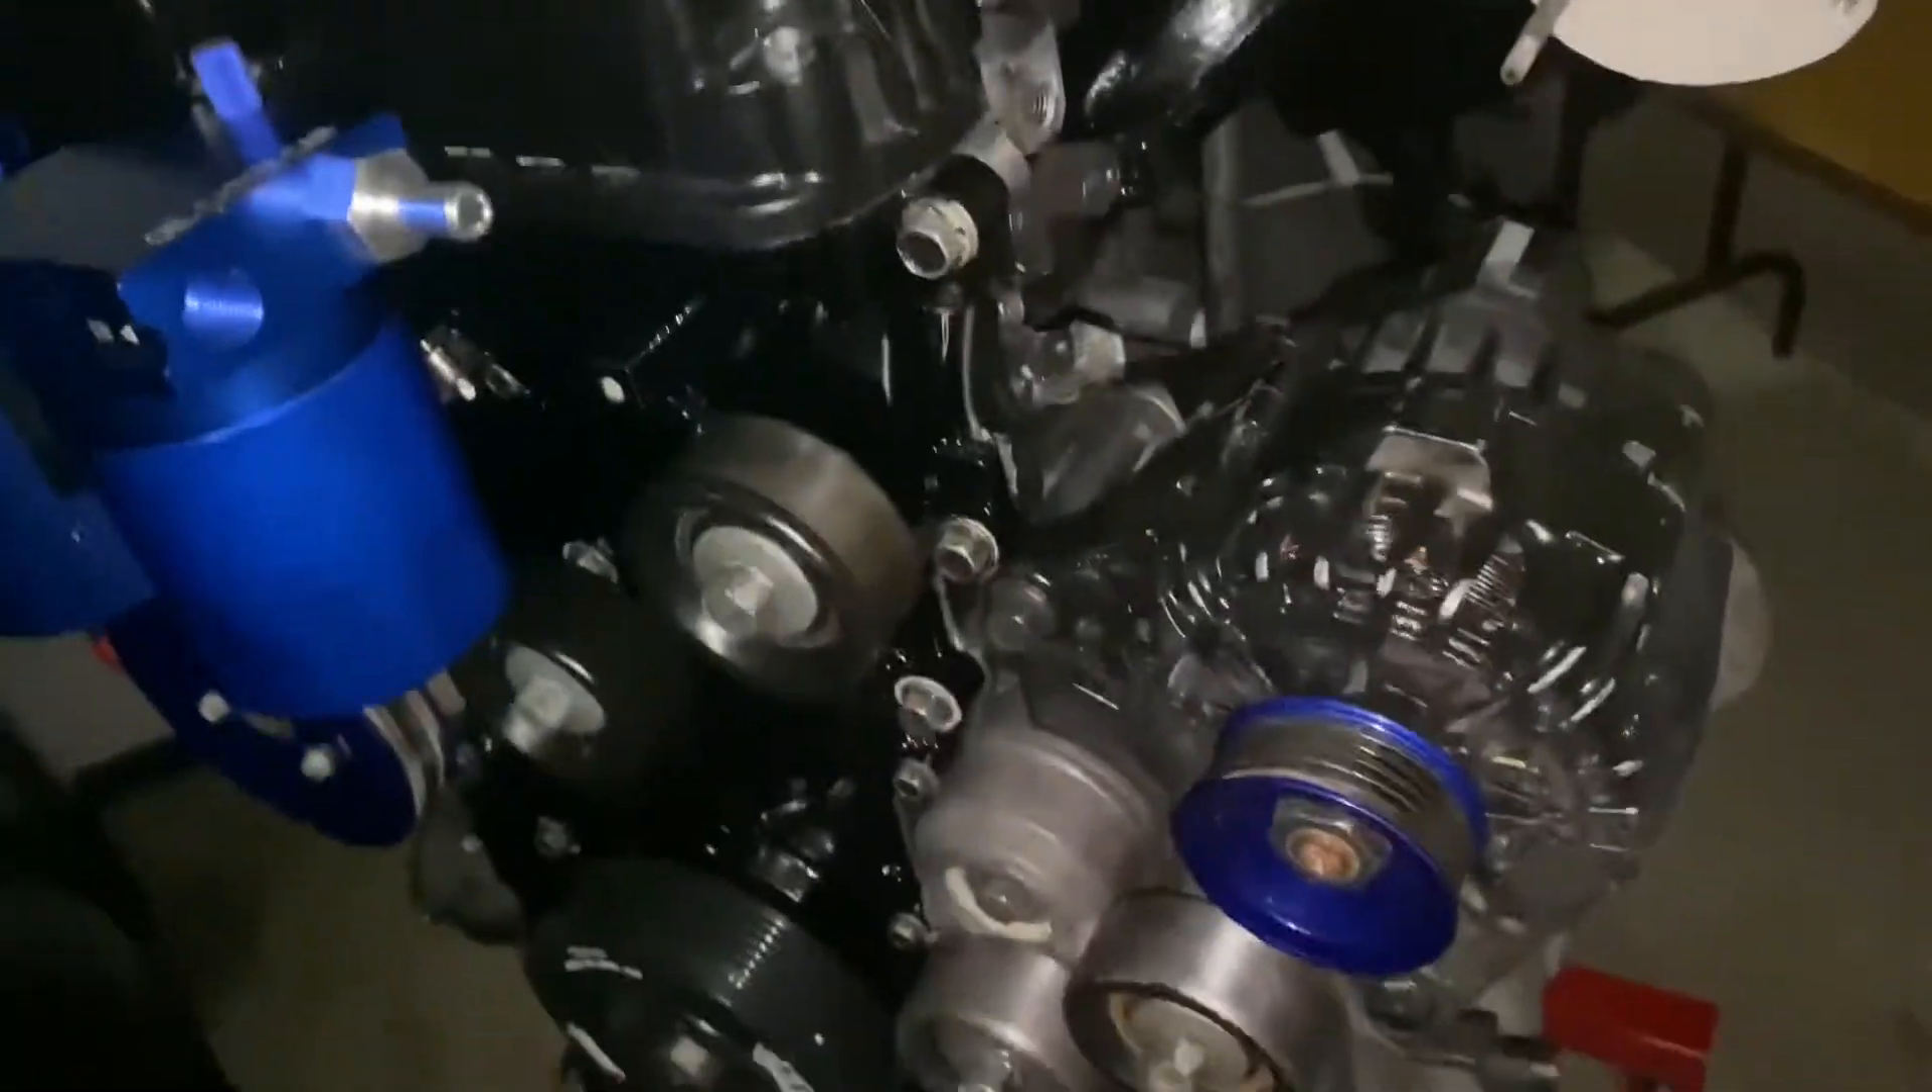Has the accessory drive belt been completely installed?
No.